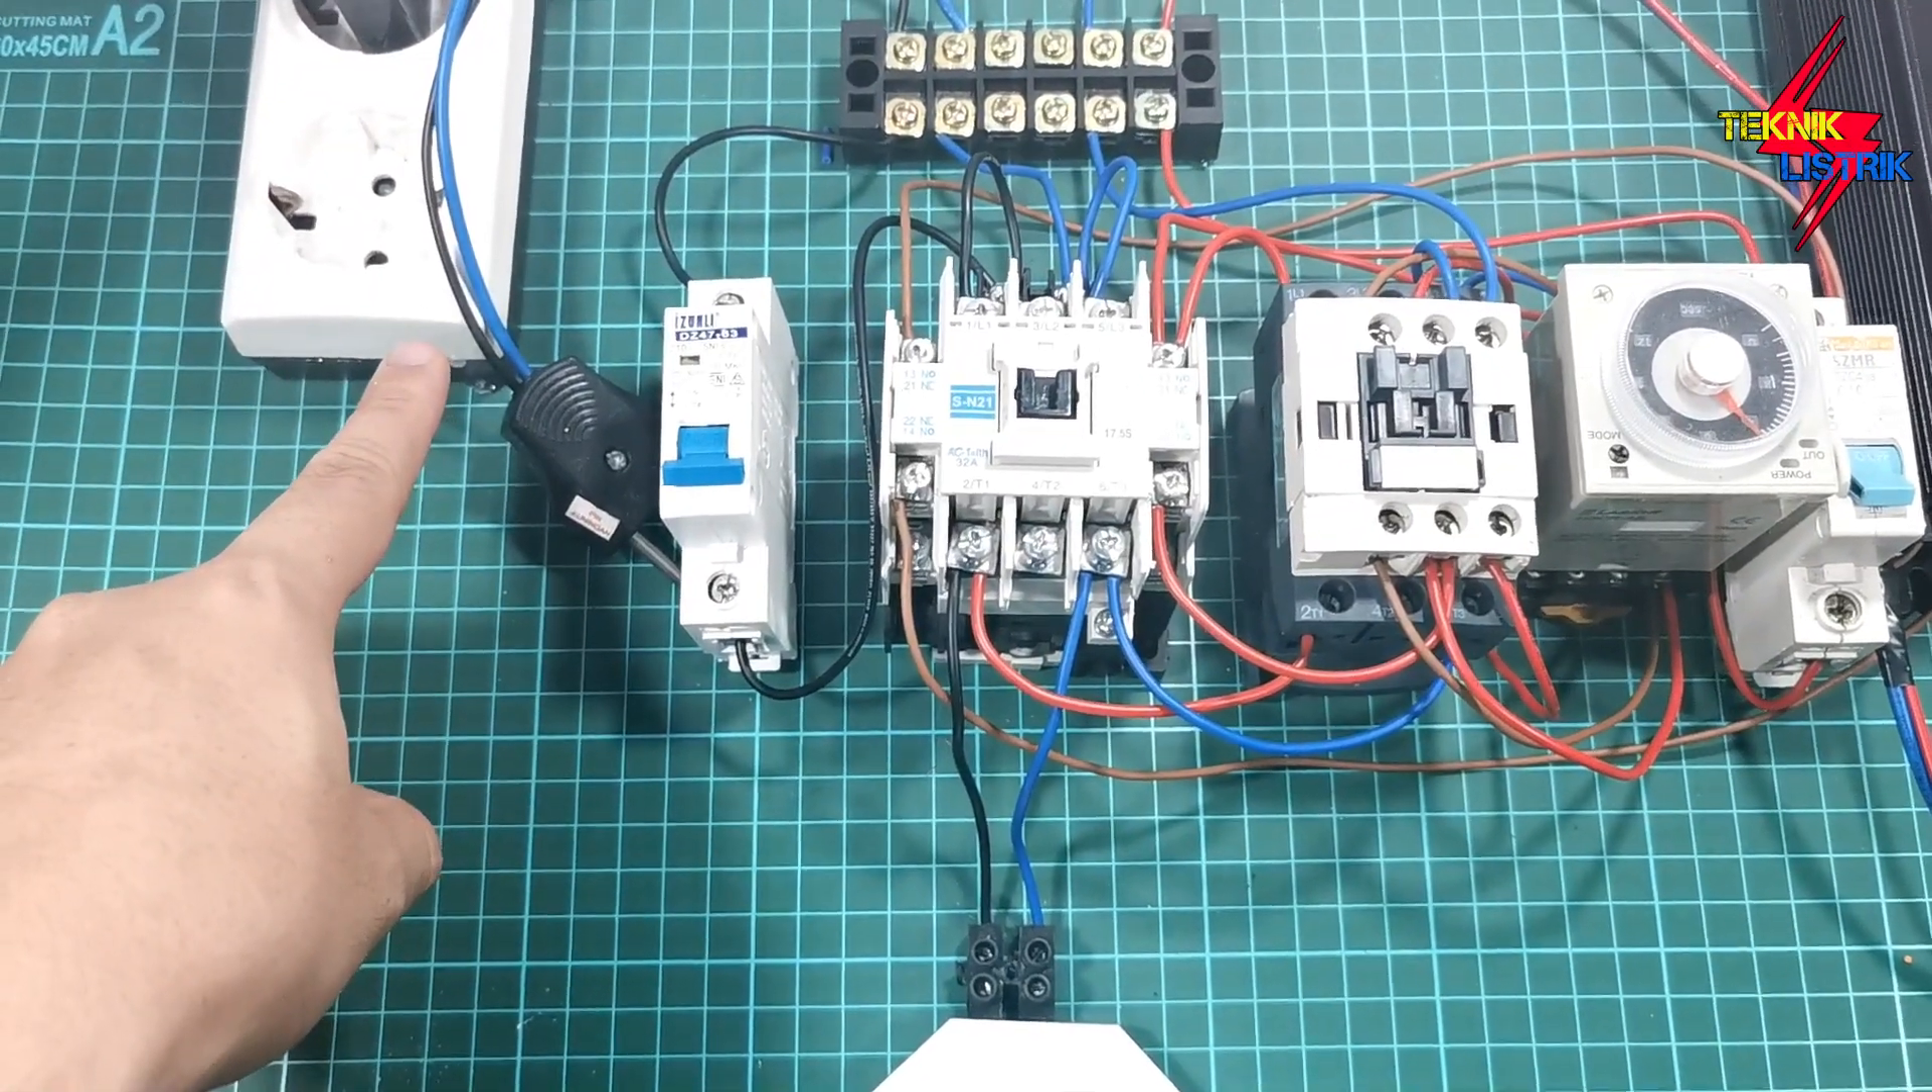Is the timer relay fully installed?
Yes.